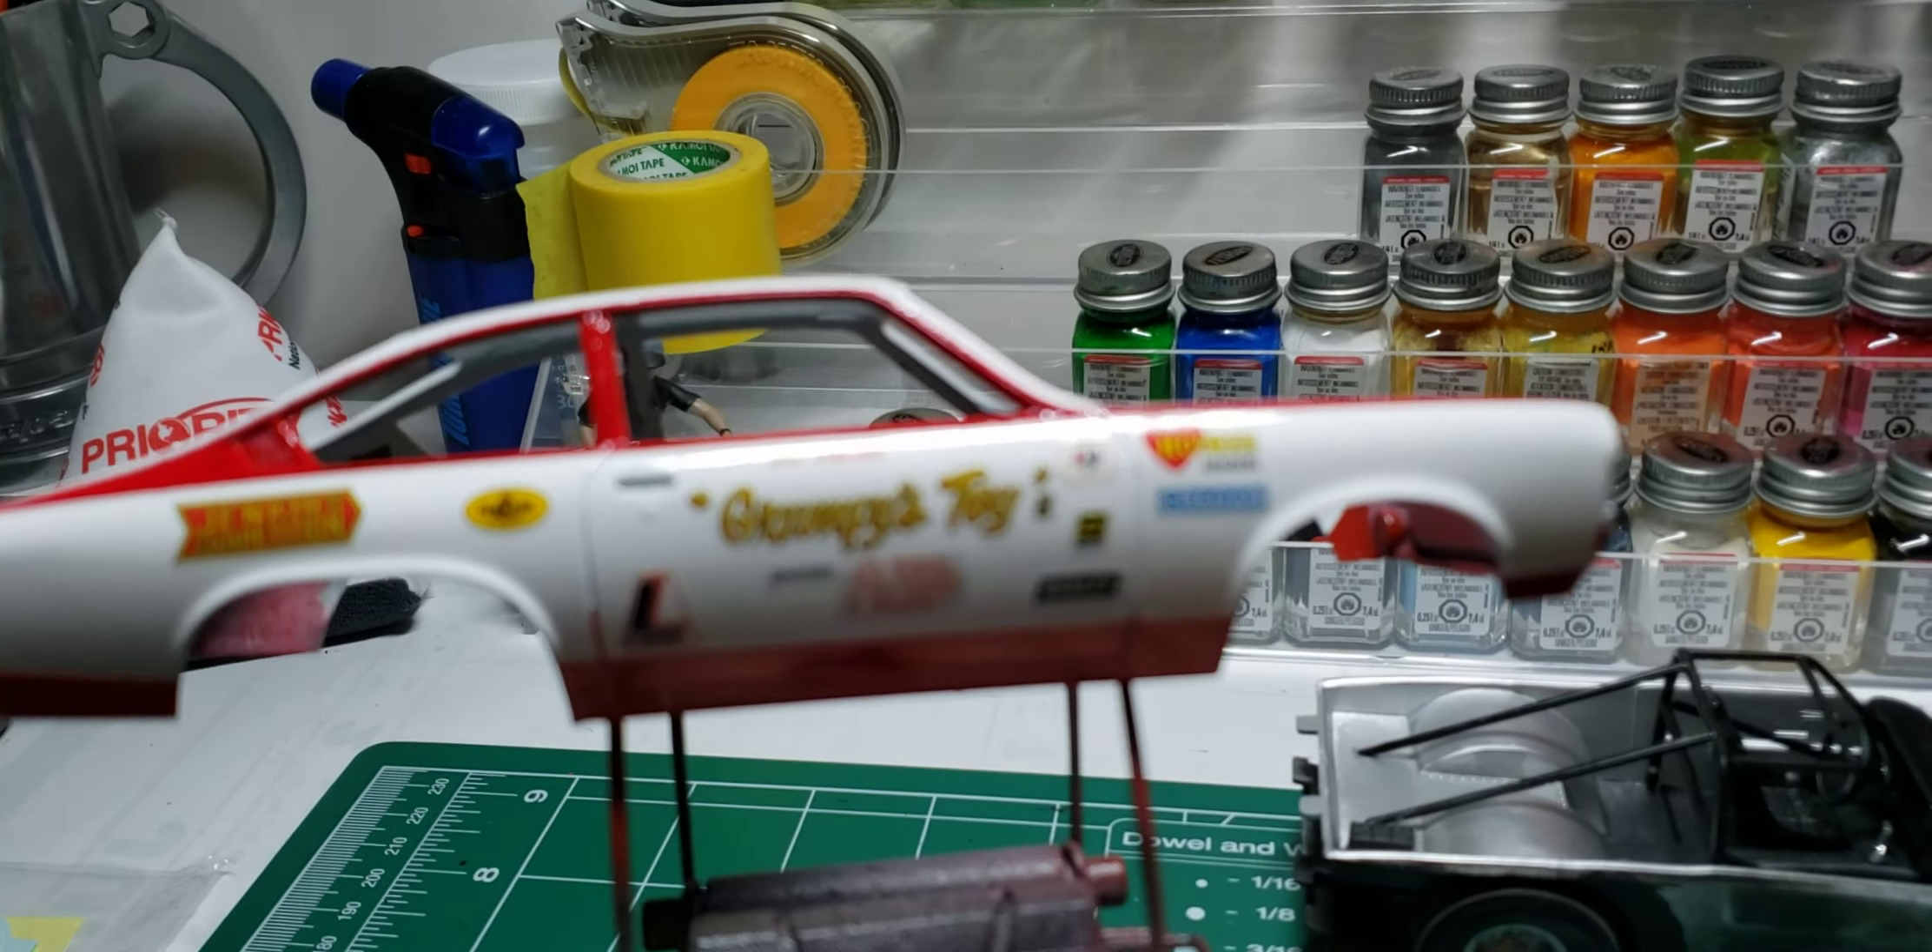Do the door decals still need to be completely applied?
No.